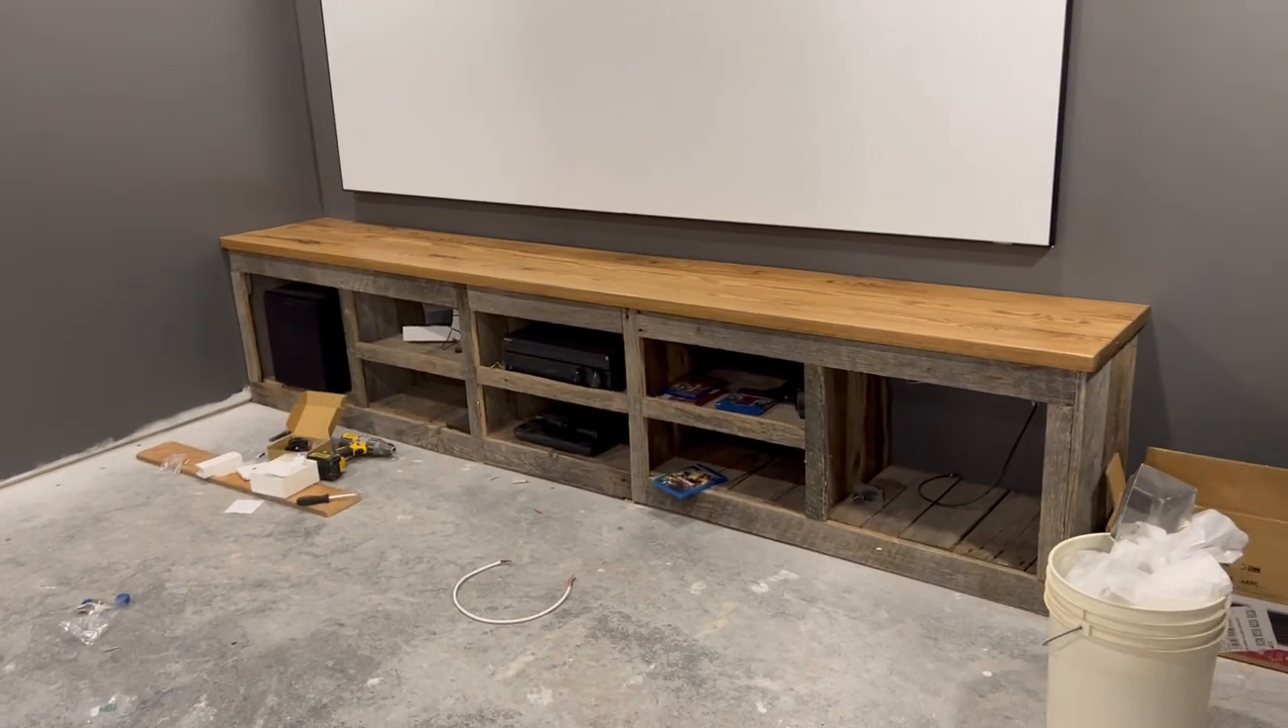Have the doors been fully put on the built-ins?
No.